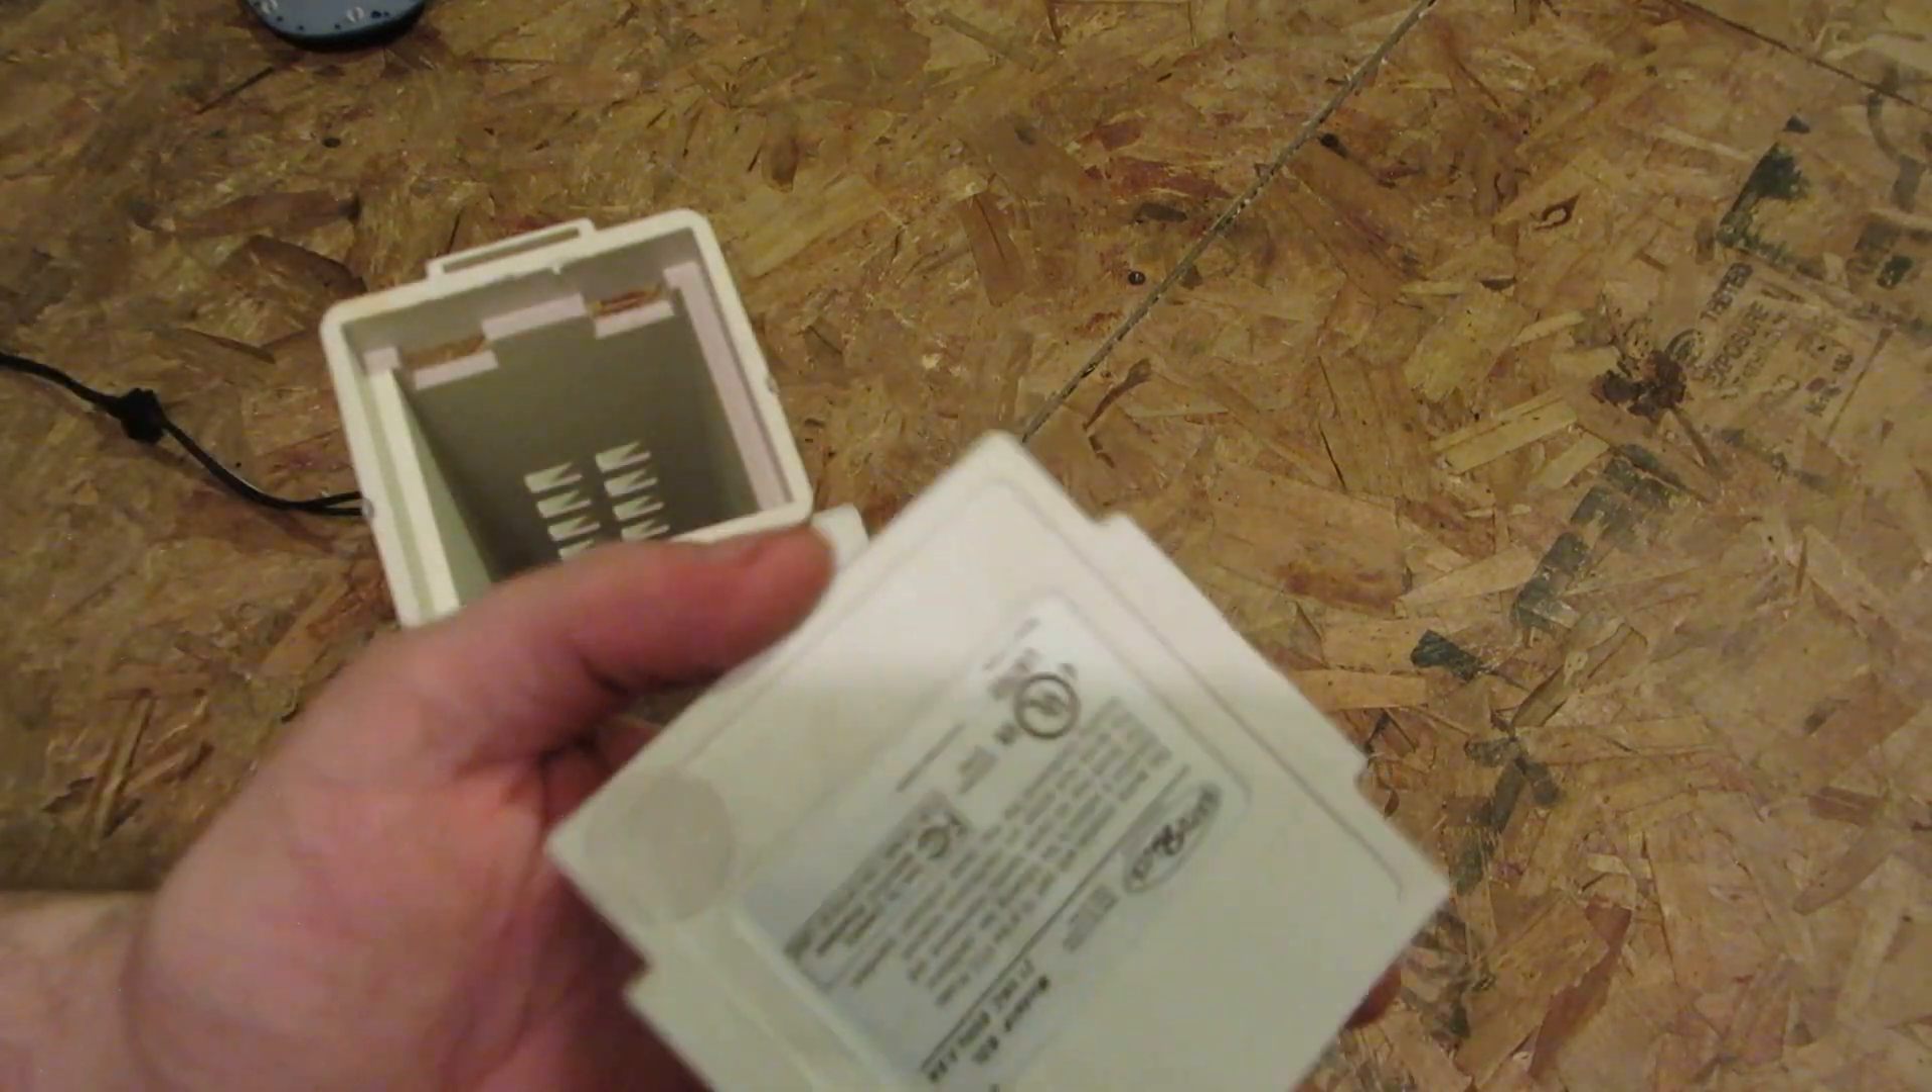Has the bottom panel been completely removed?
Yes.